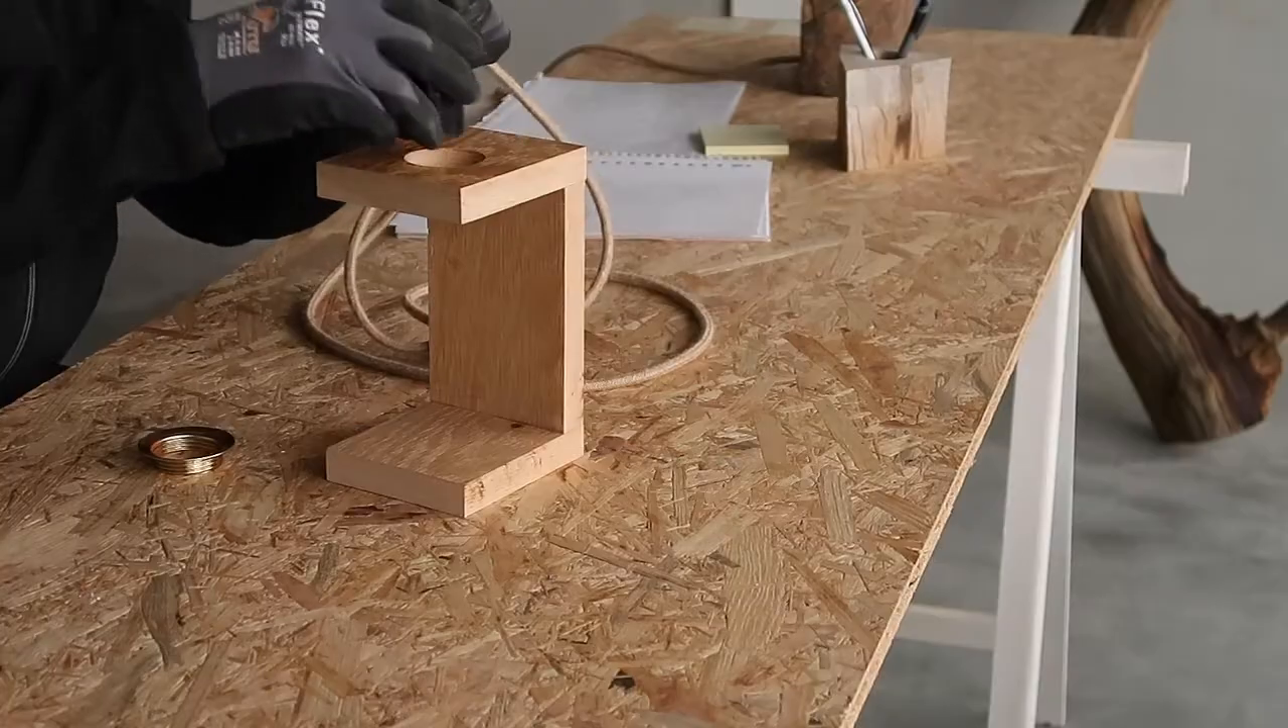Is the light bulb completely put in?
No.